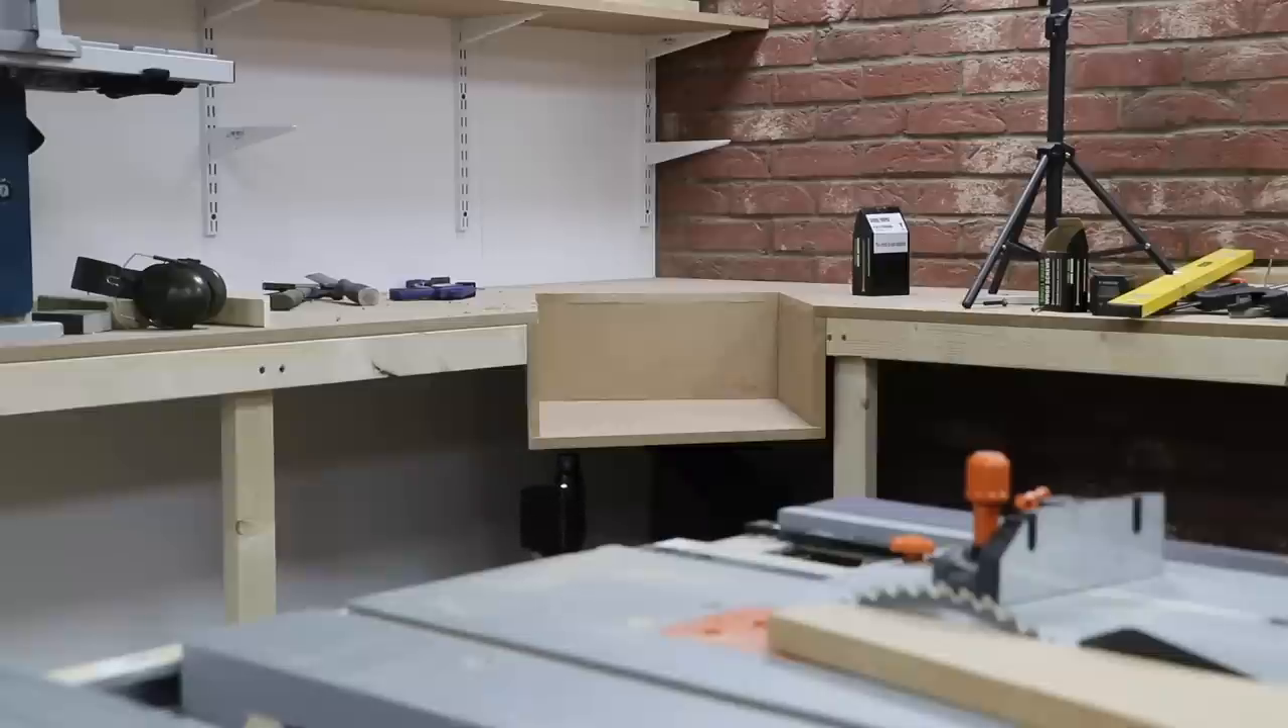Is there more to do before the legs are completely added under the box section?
Yes.